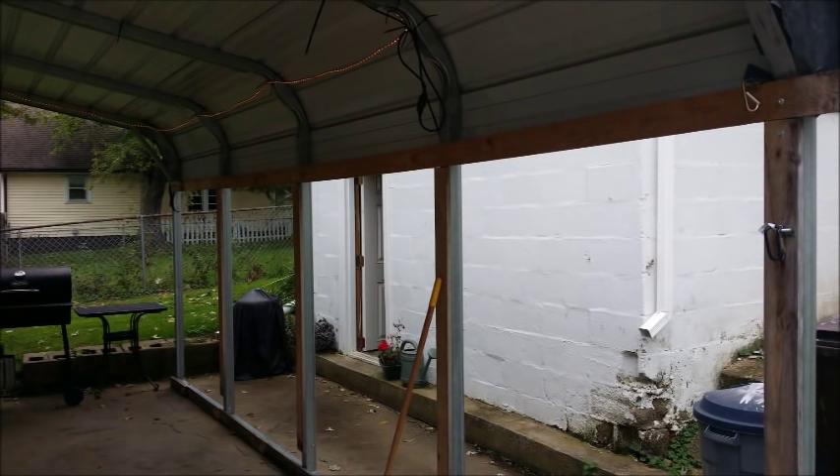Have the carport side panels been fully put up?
No.